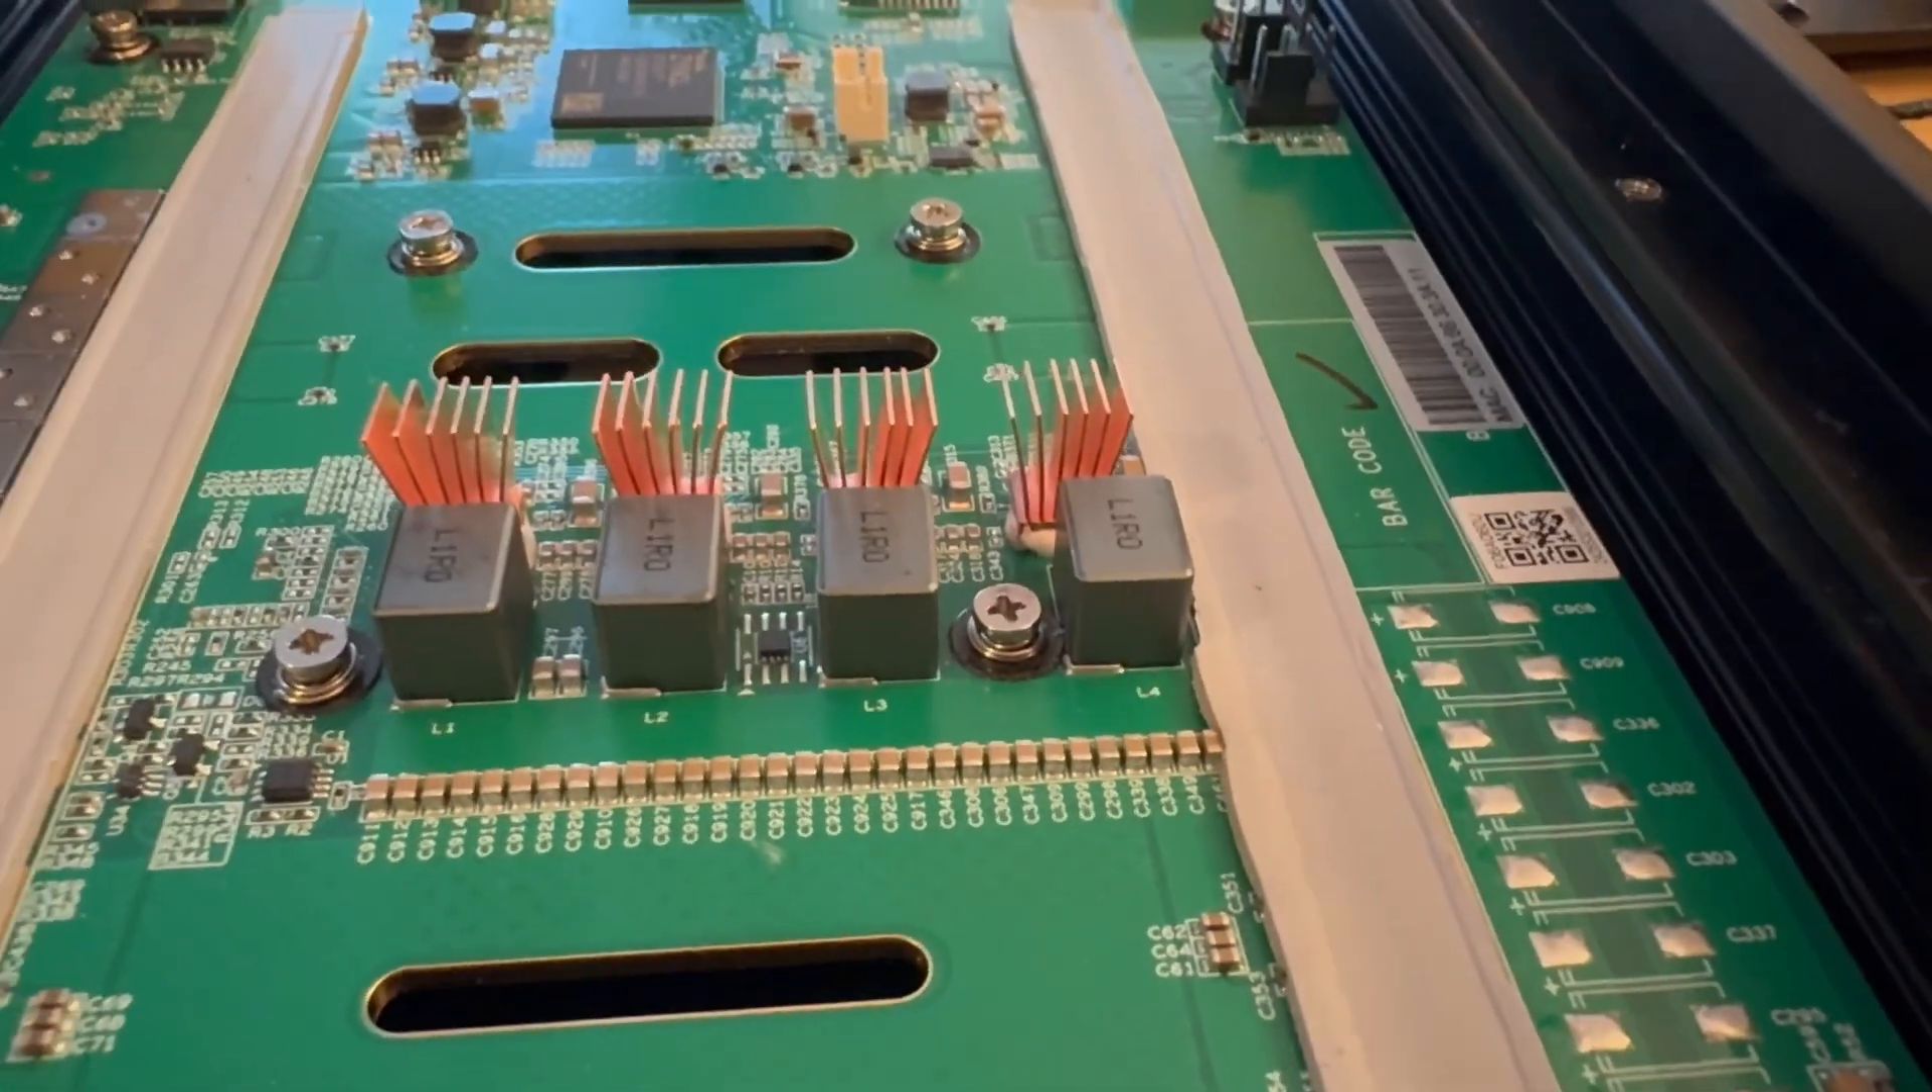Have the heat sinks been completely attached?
Yes.